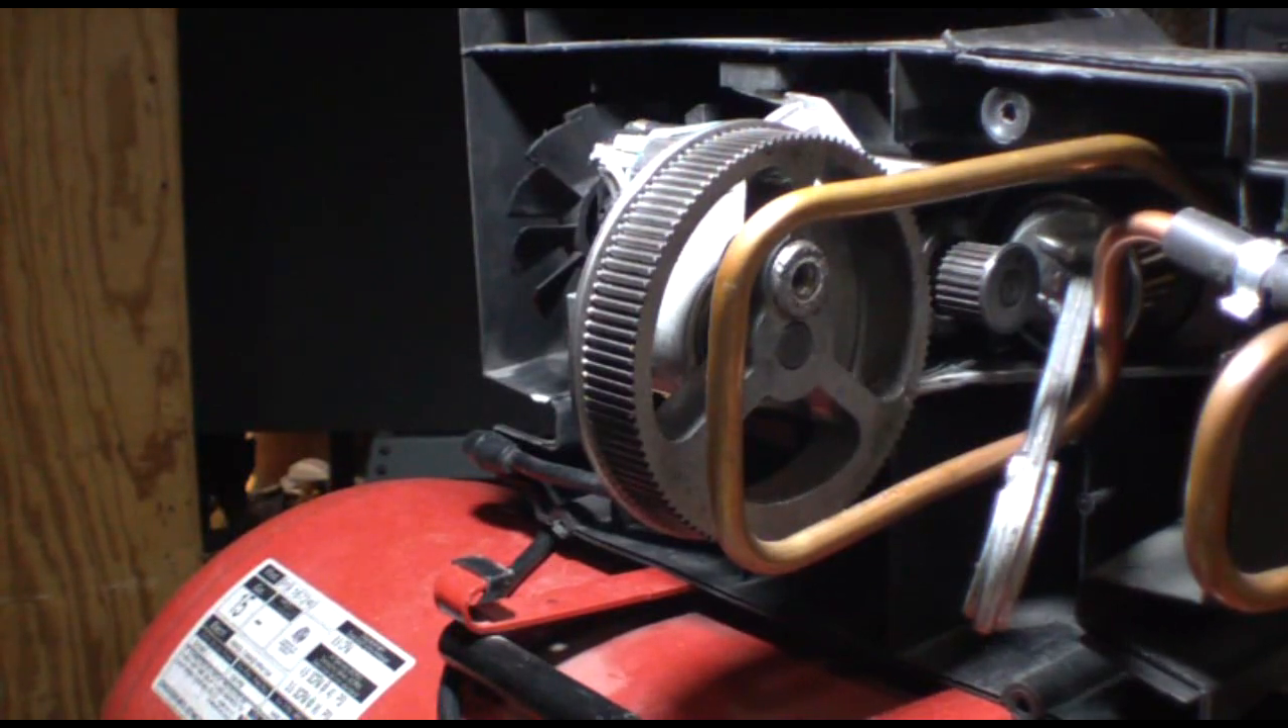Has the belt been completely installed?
No.